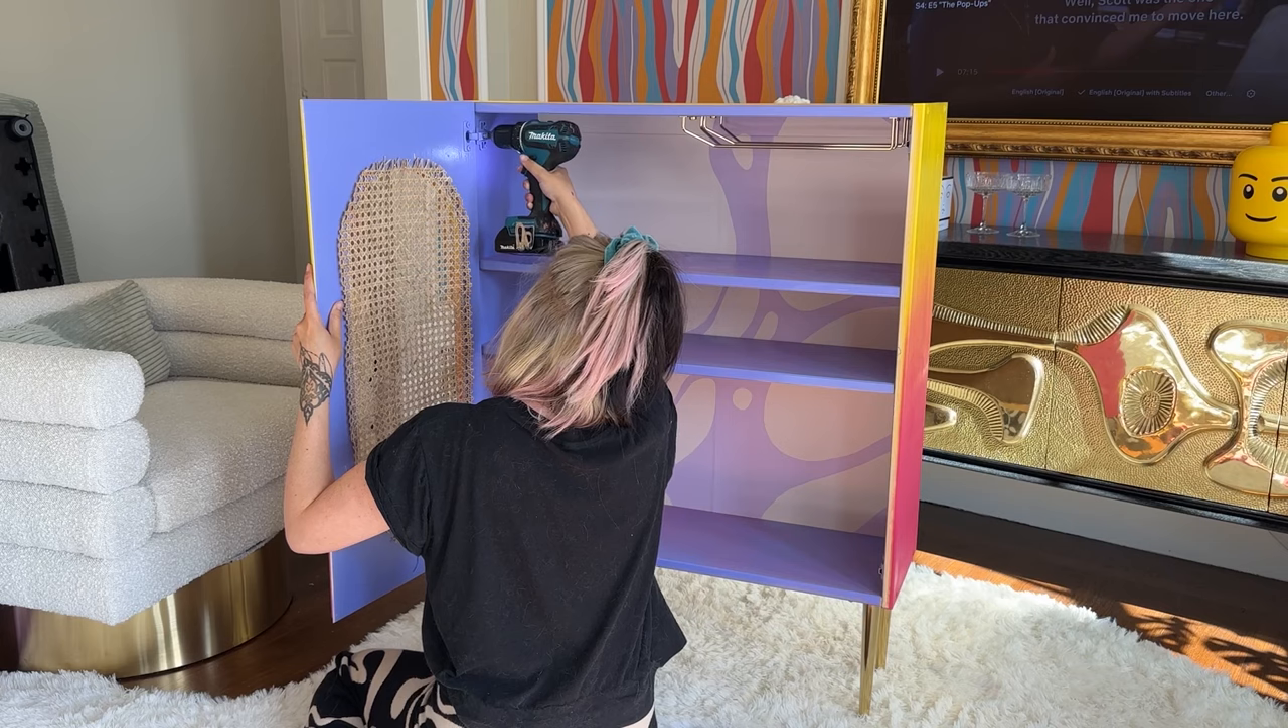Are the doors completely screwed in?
No.